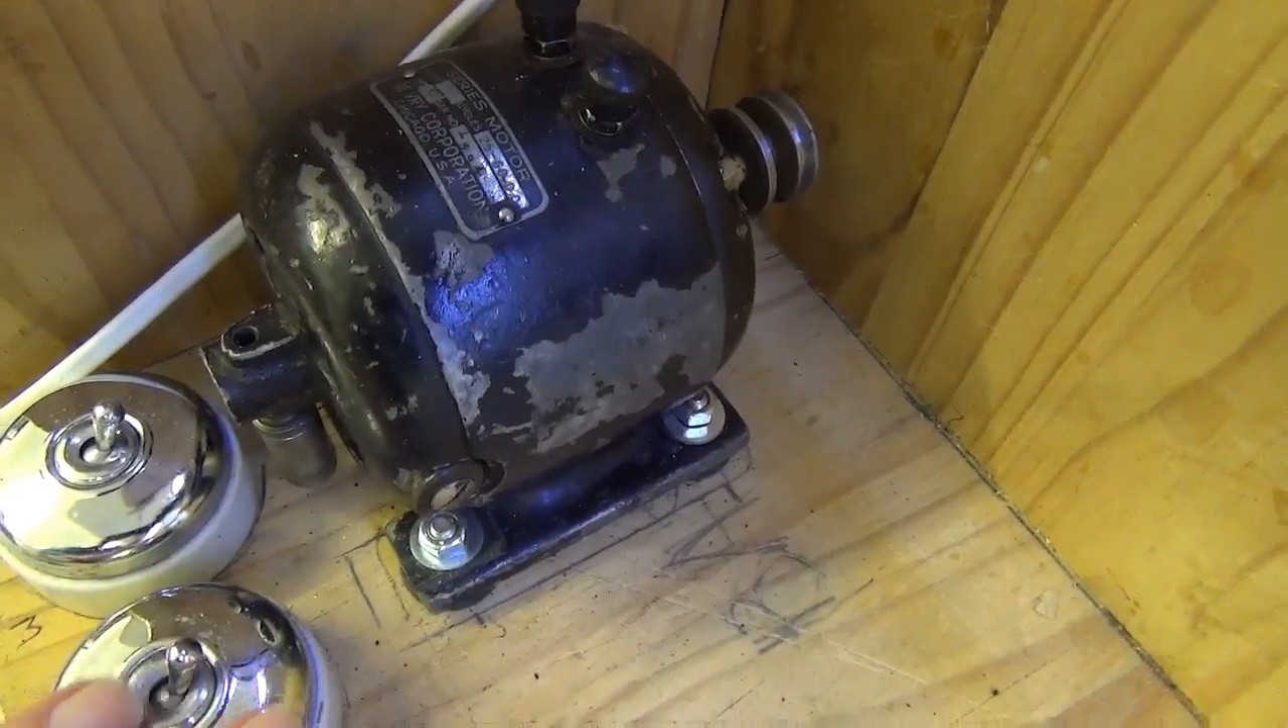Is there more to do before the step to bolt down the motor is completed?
No.